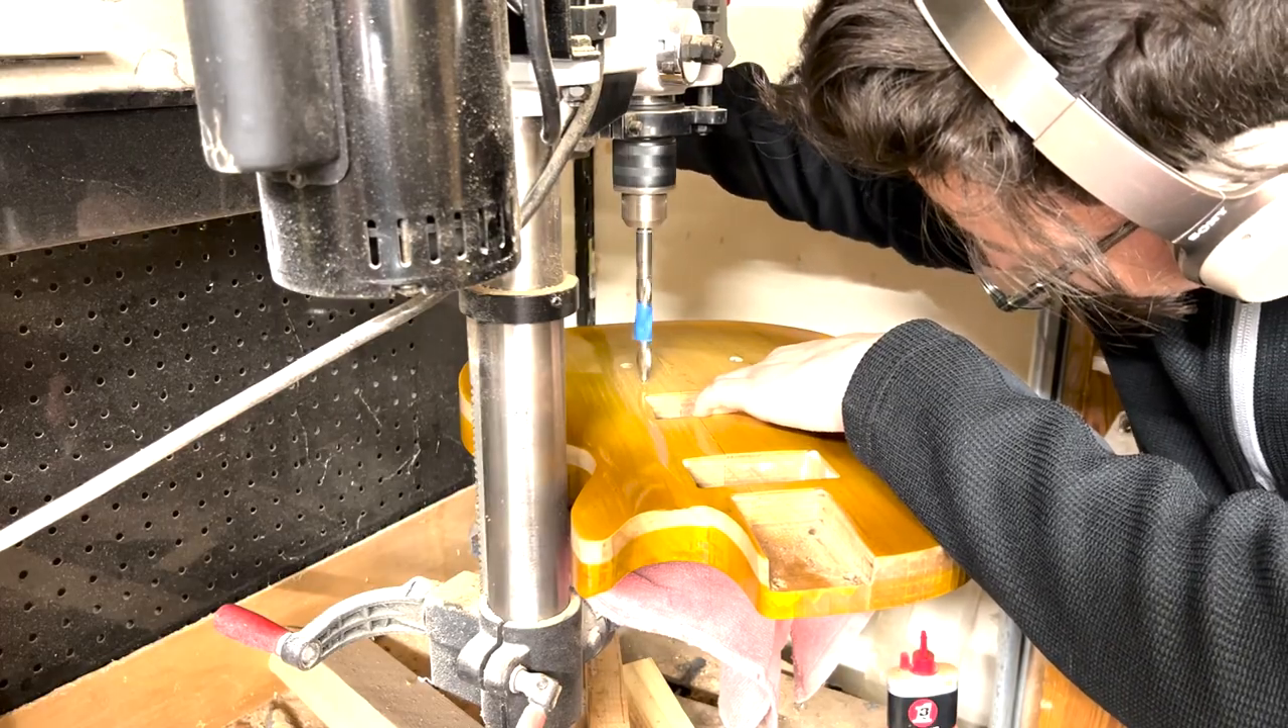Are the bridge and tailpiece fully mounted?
No.